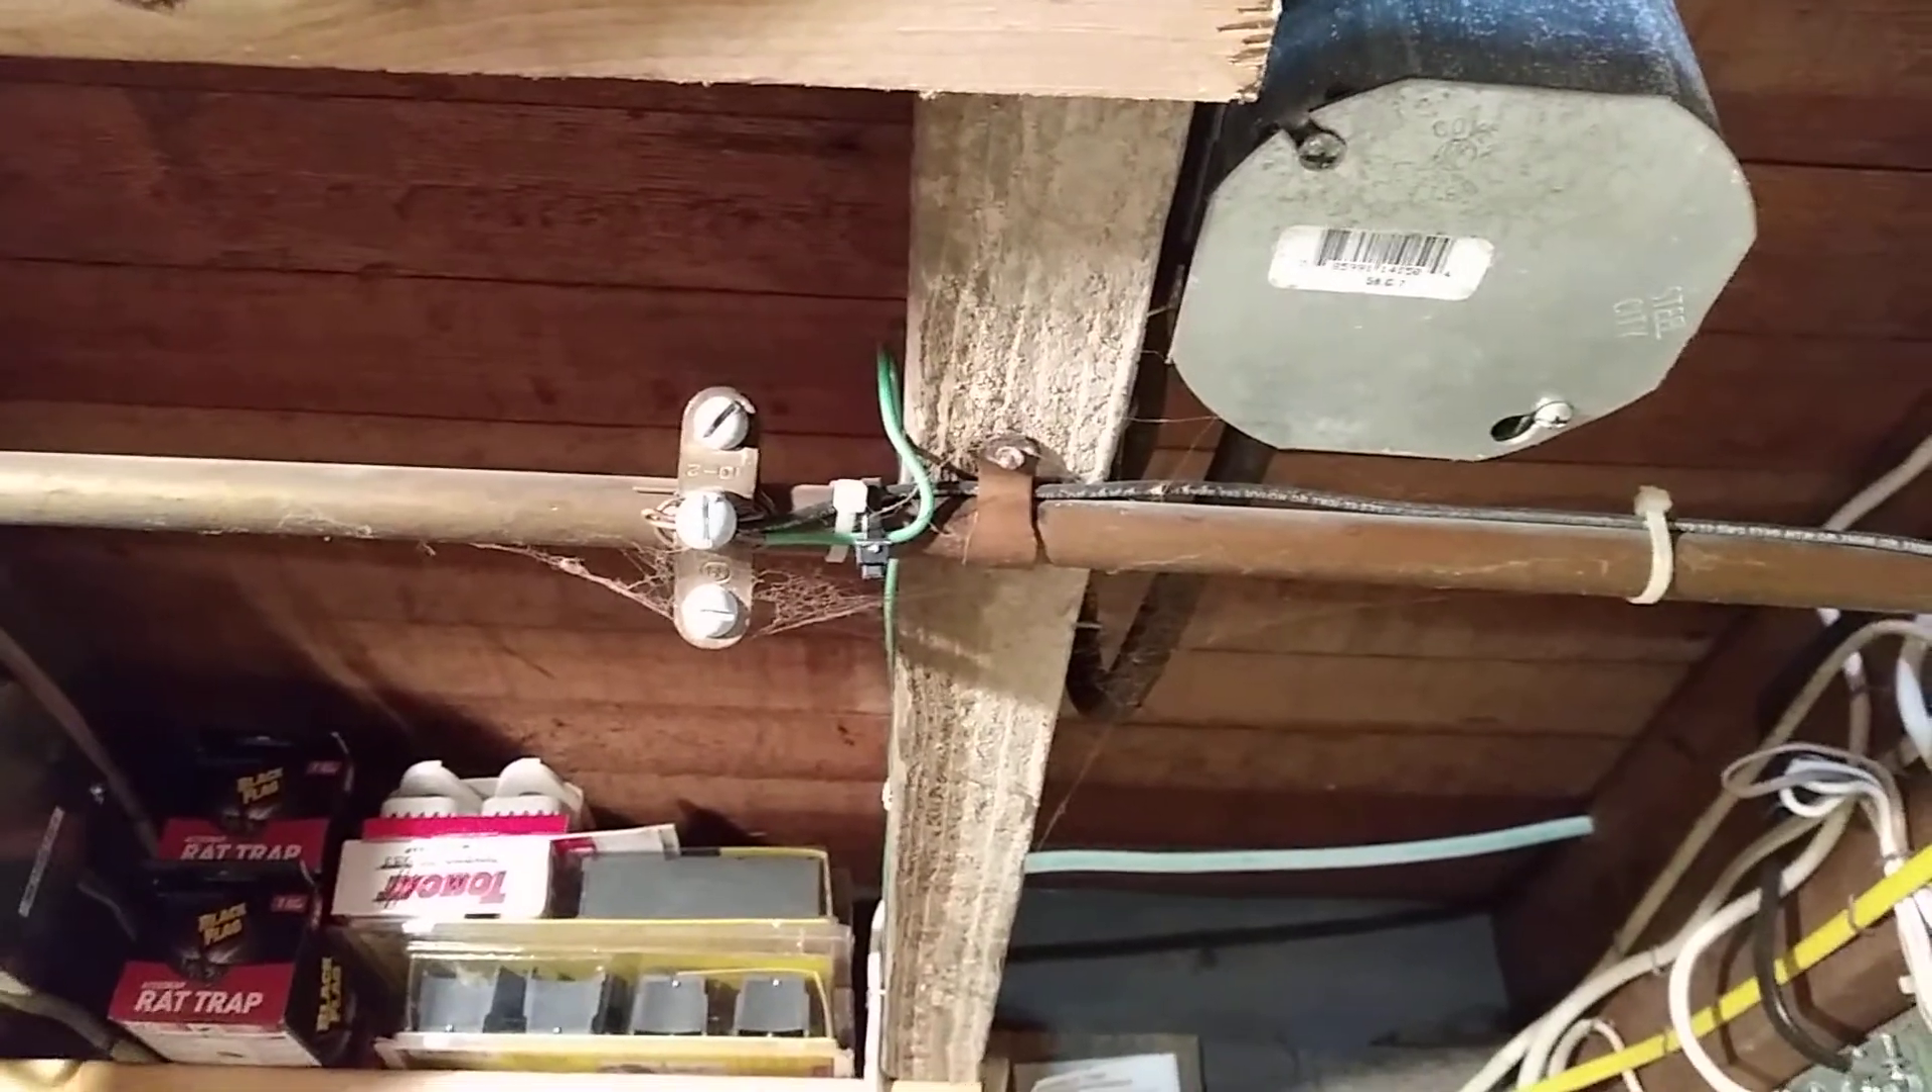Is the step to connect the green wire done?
Yes.